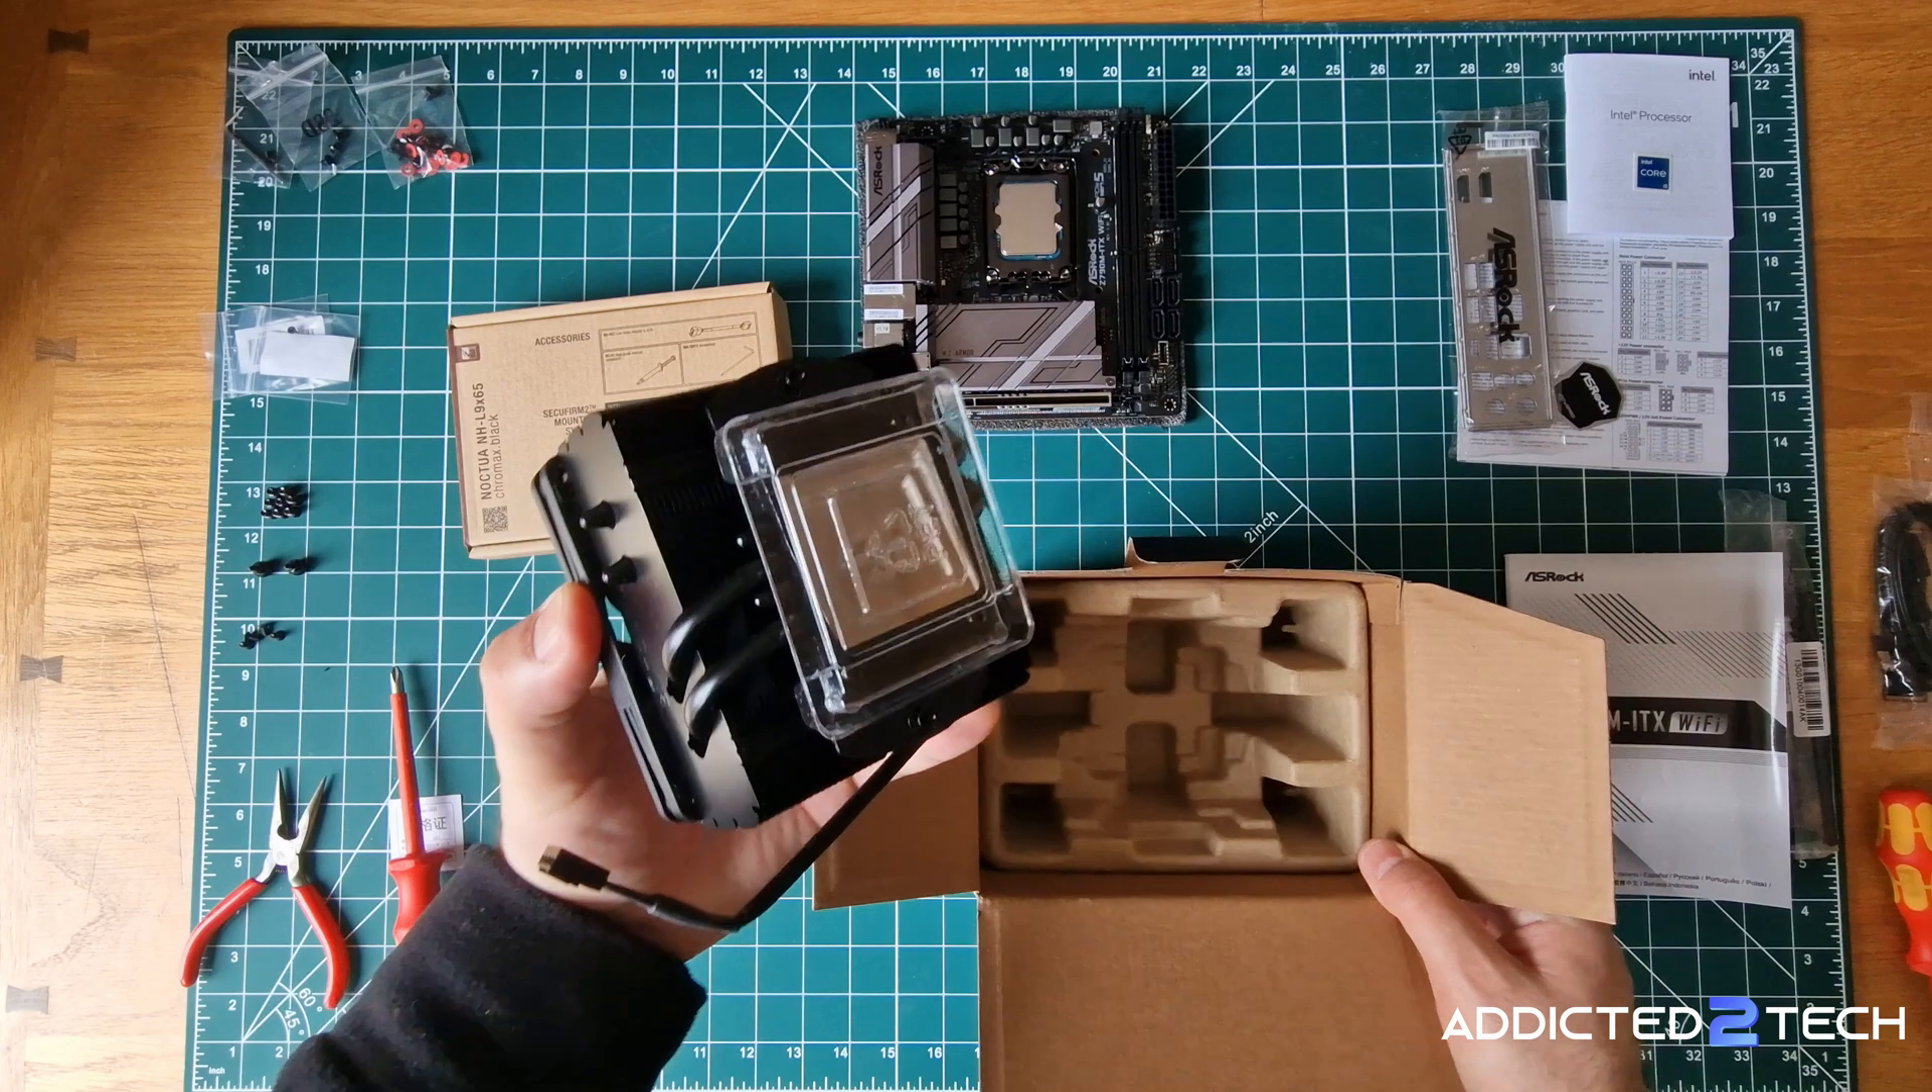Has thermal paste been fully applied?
No.